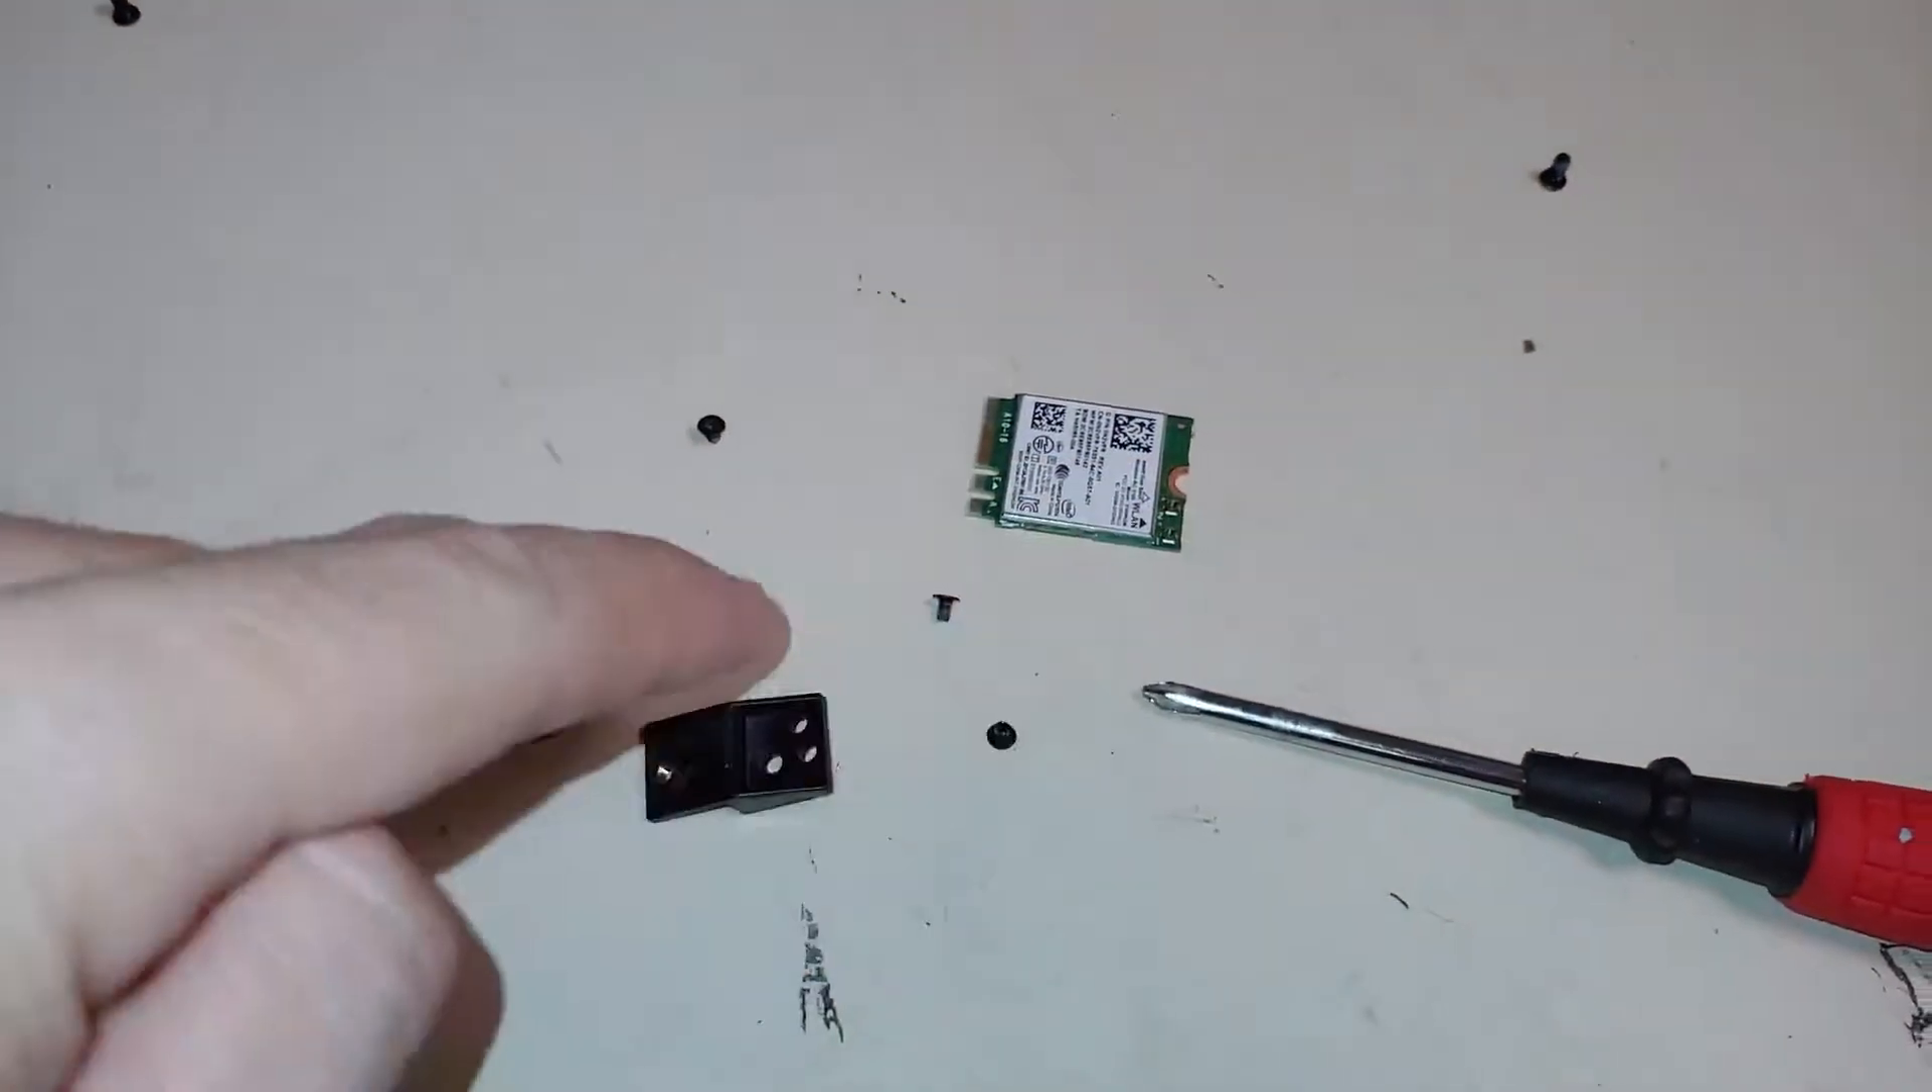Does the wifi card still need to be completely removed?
No.